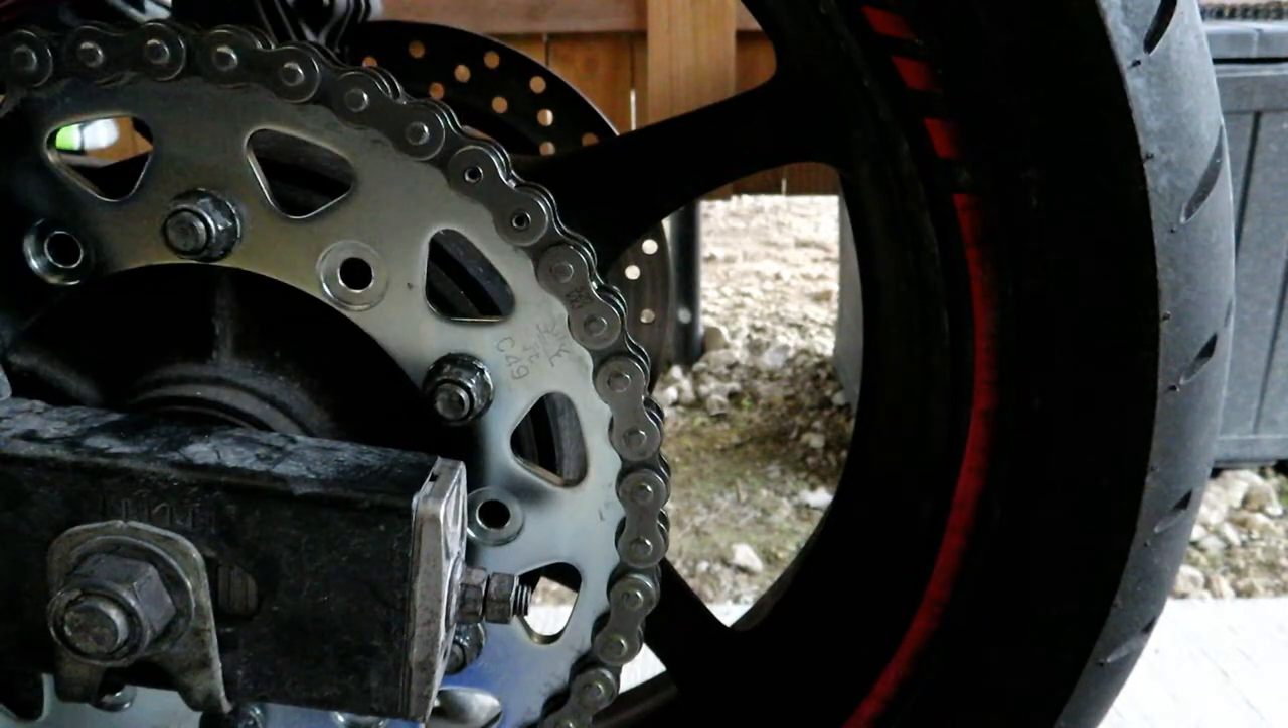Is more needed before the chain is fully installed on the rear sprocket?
No.